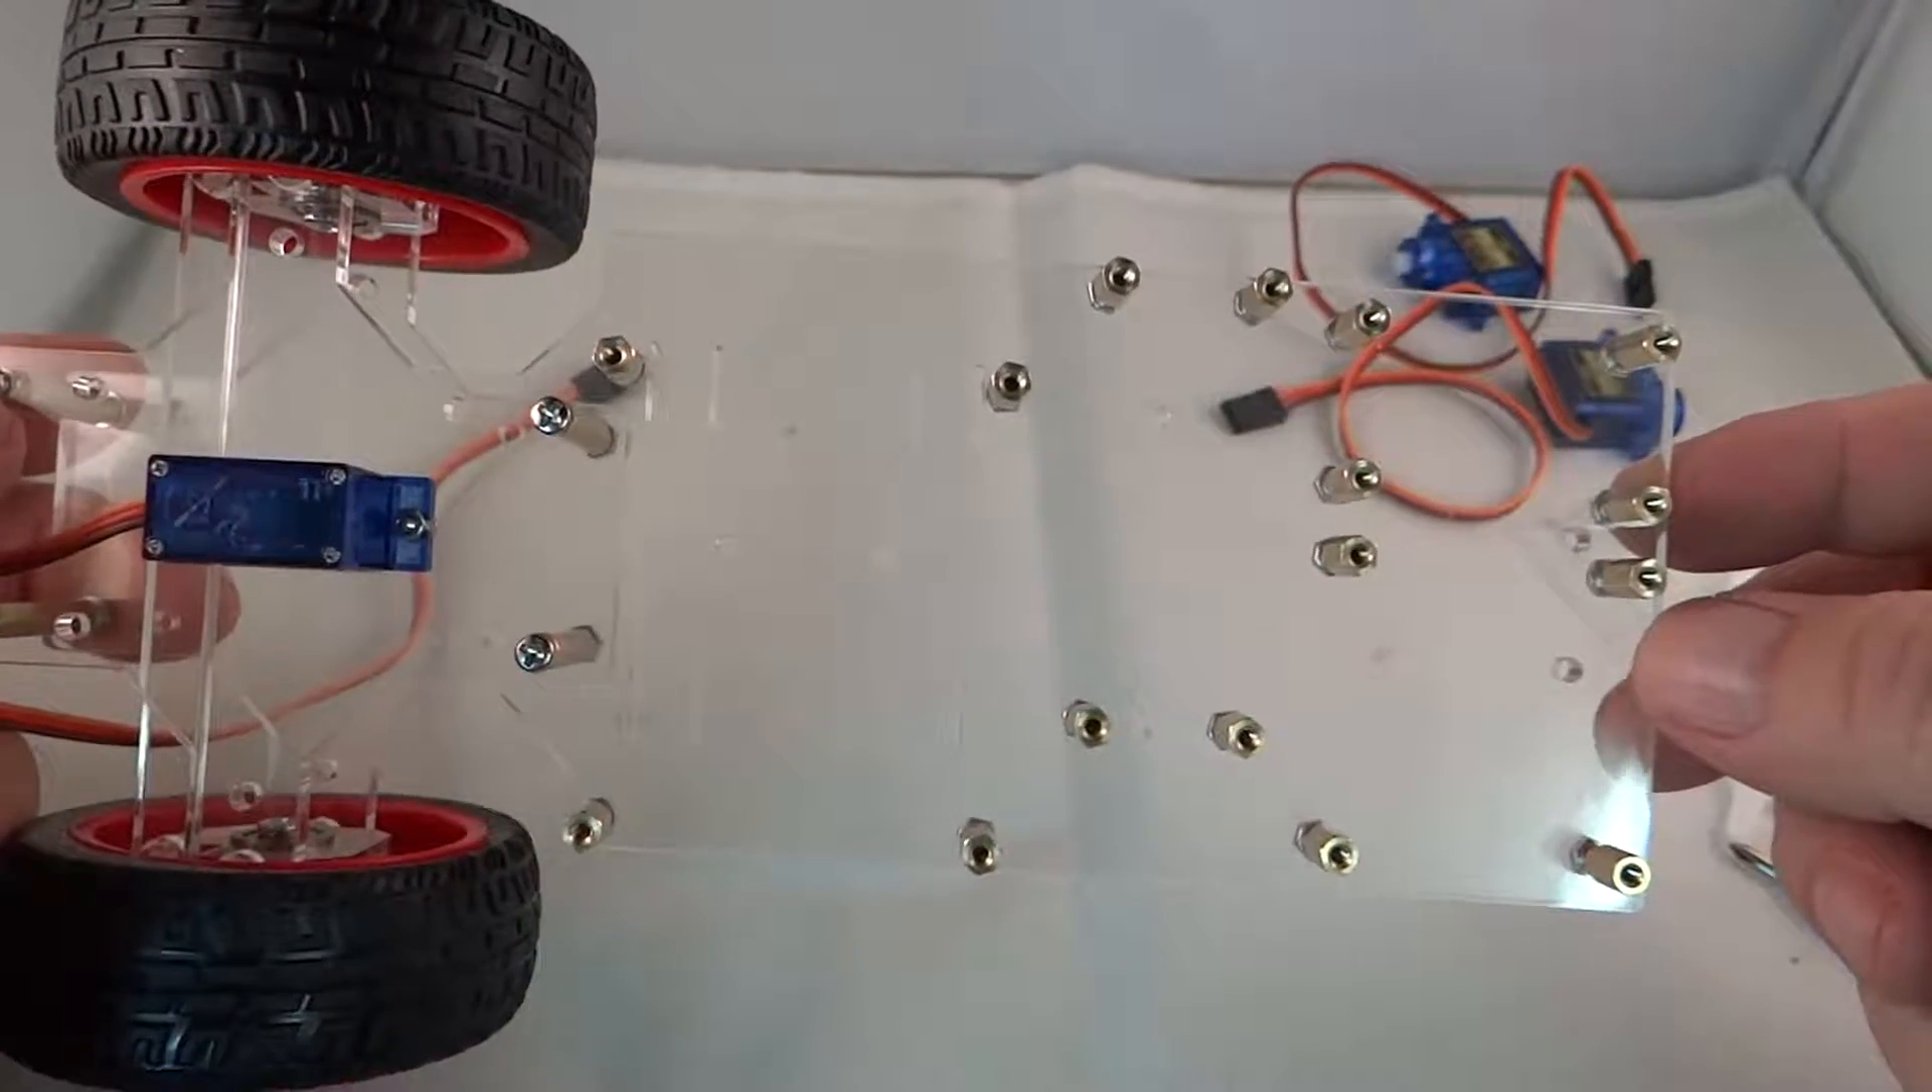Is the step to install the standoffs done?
Yes.